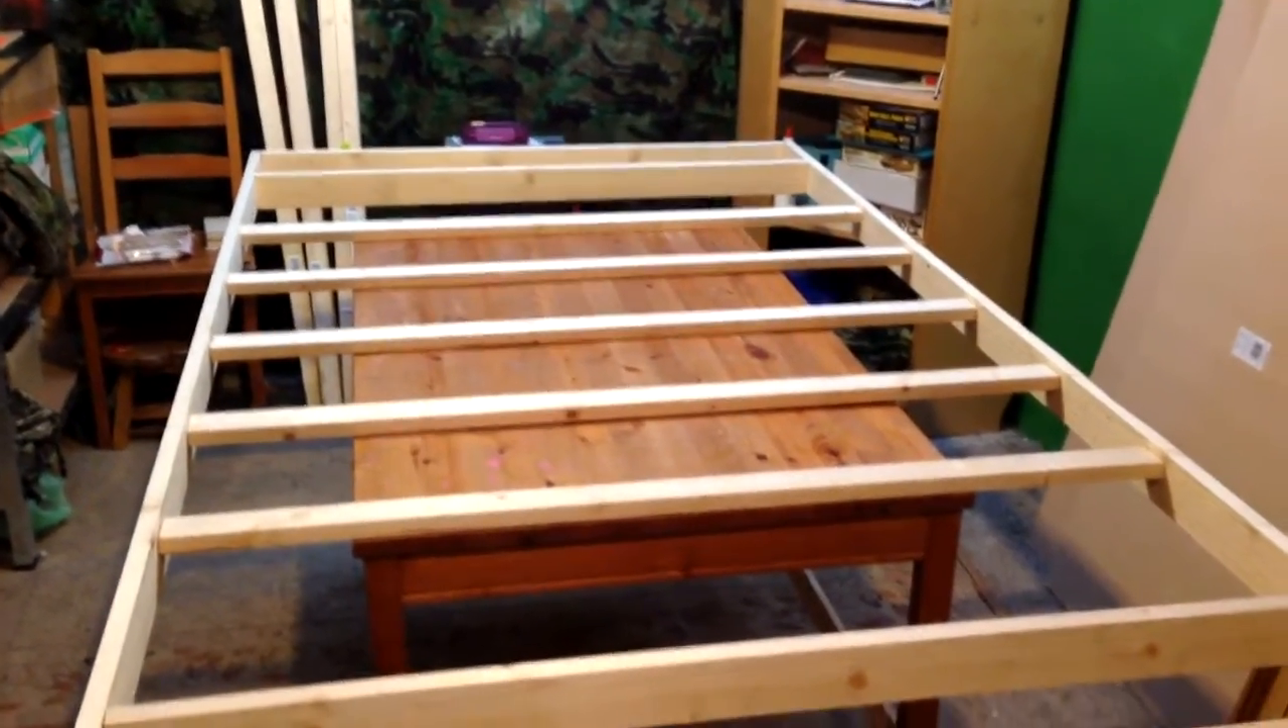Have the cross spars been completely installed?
Yes.